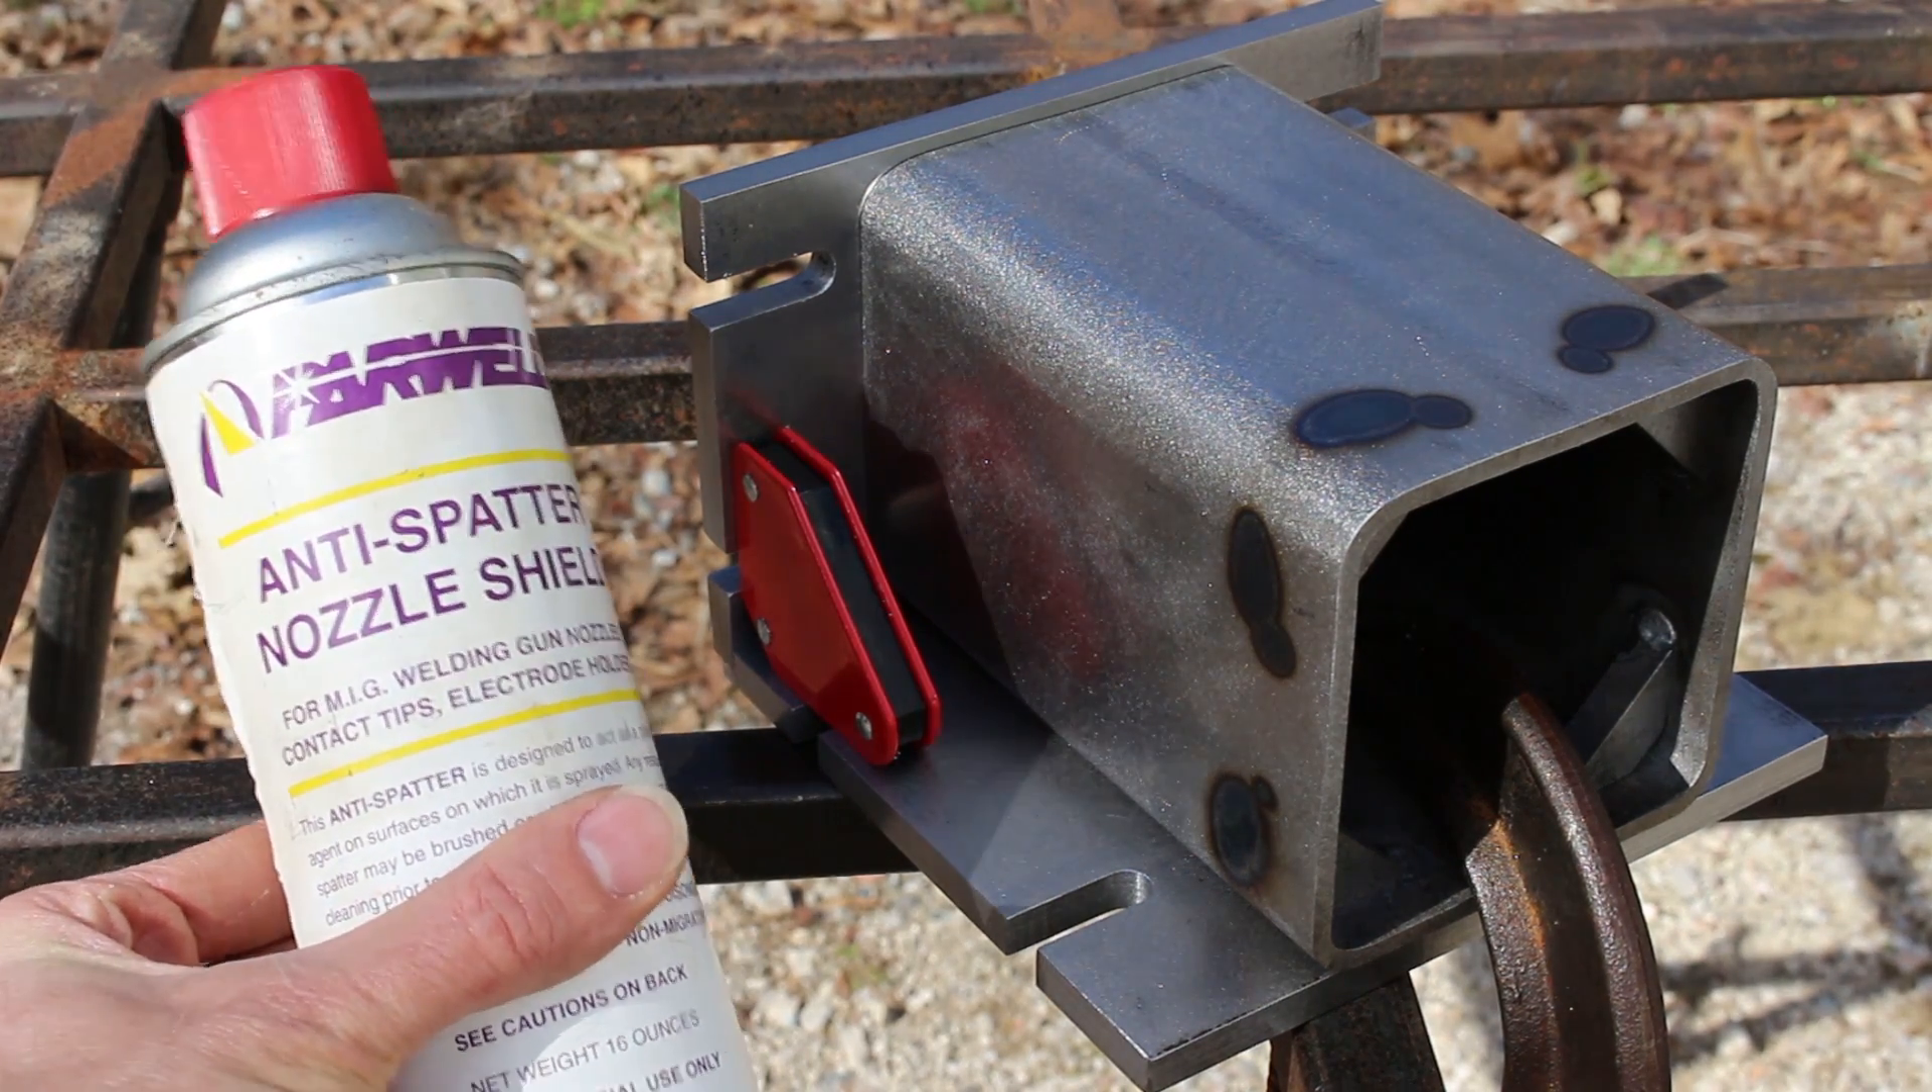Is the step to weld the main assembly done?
No.